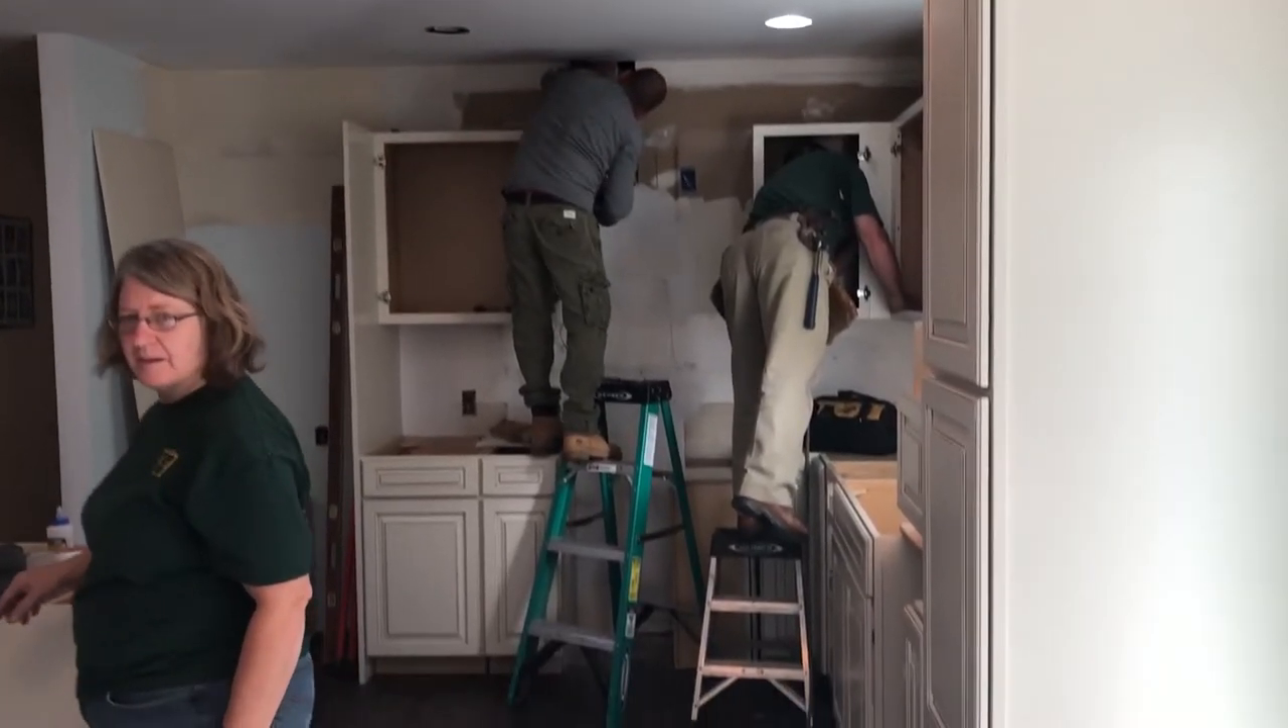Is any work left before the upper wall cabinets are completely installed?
Yes.